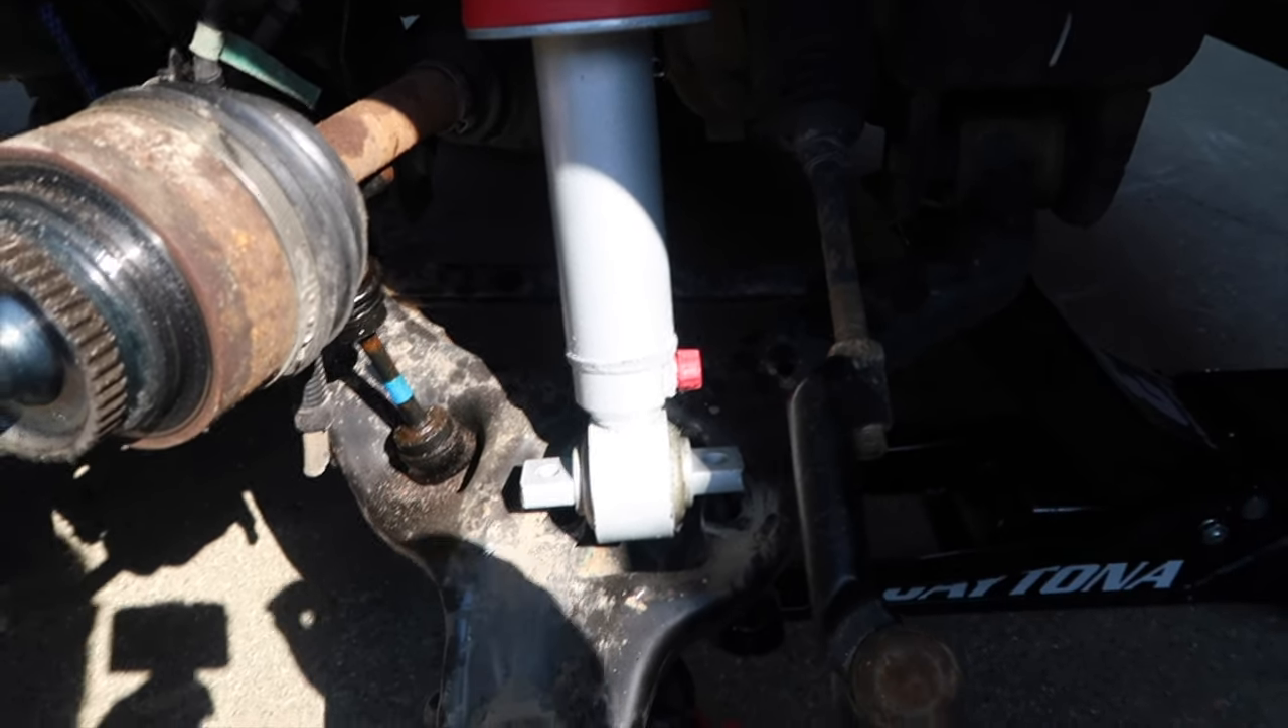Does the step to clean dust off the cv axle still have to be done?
Yes.